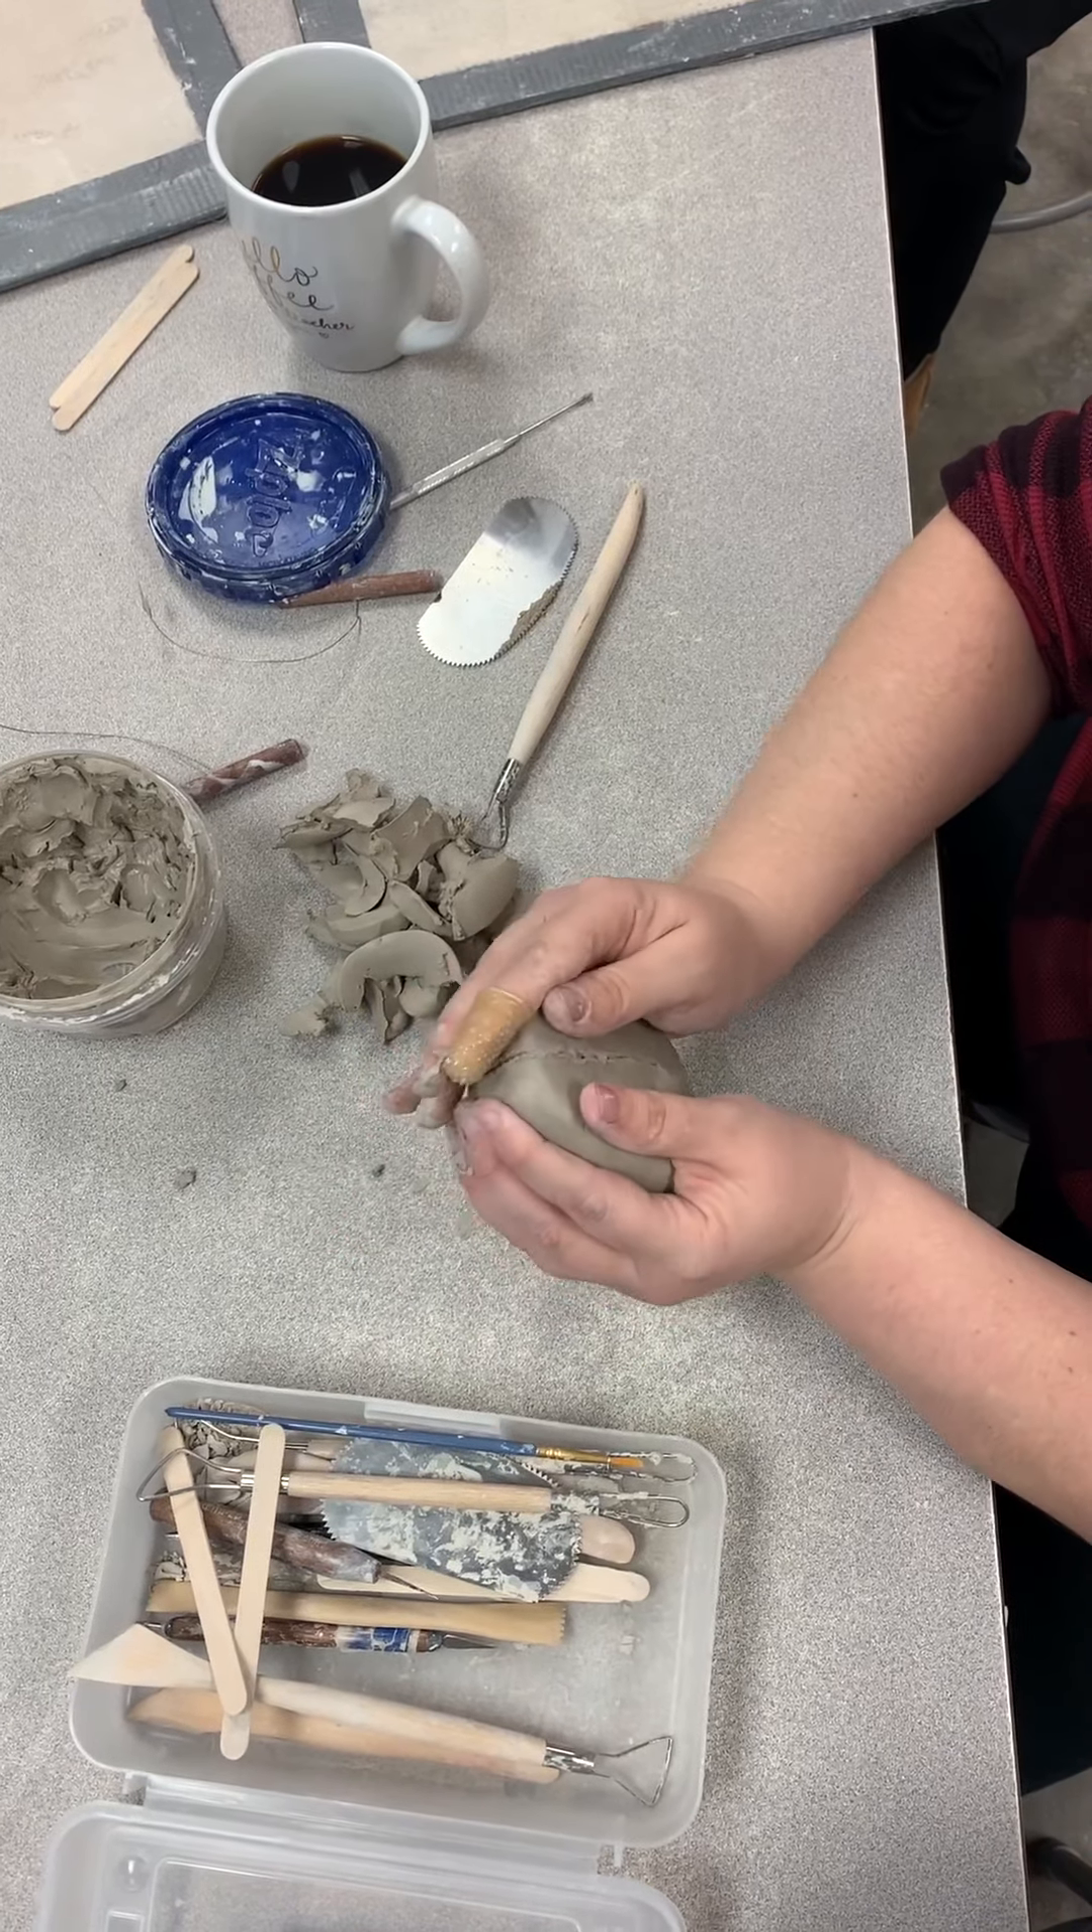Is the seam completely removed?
No.